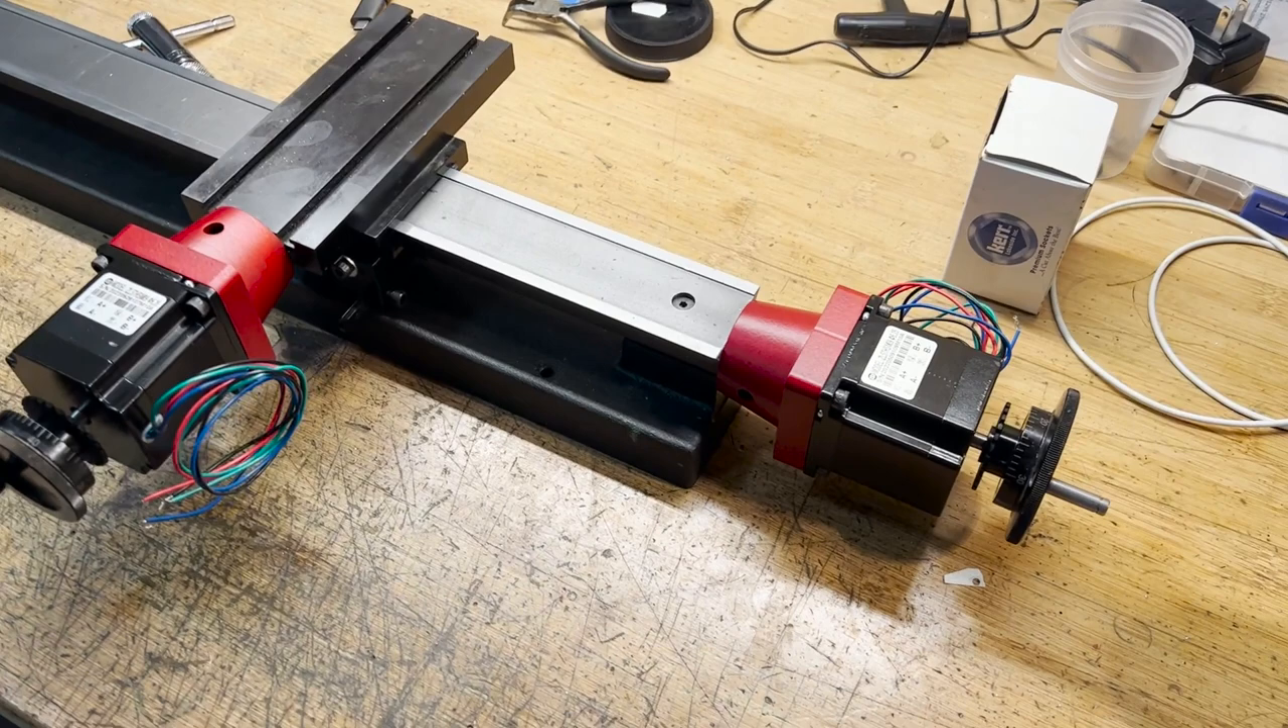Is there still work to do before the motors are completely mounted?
No.